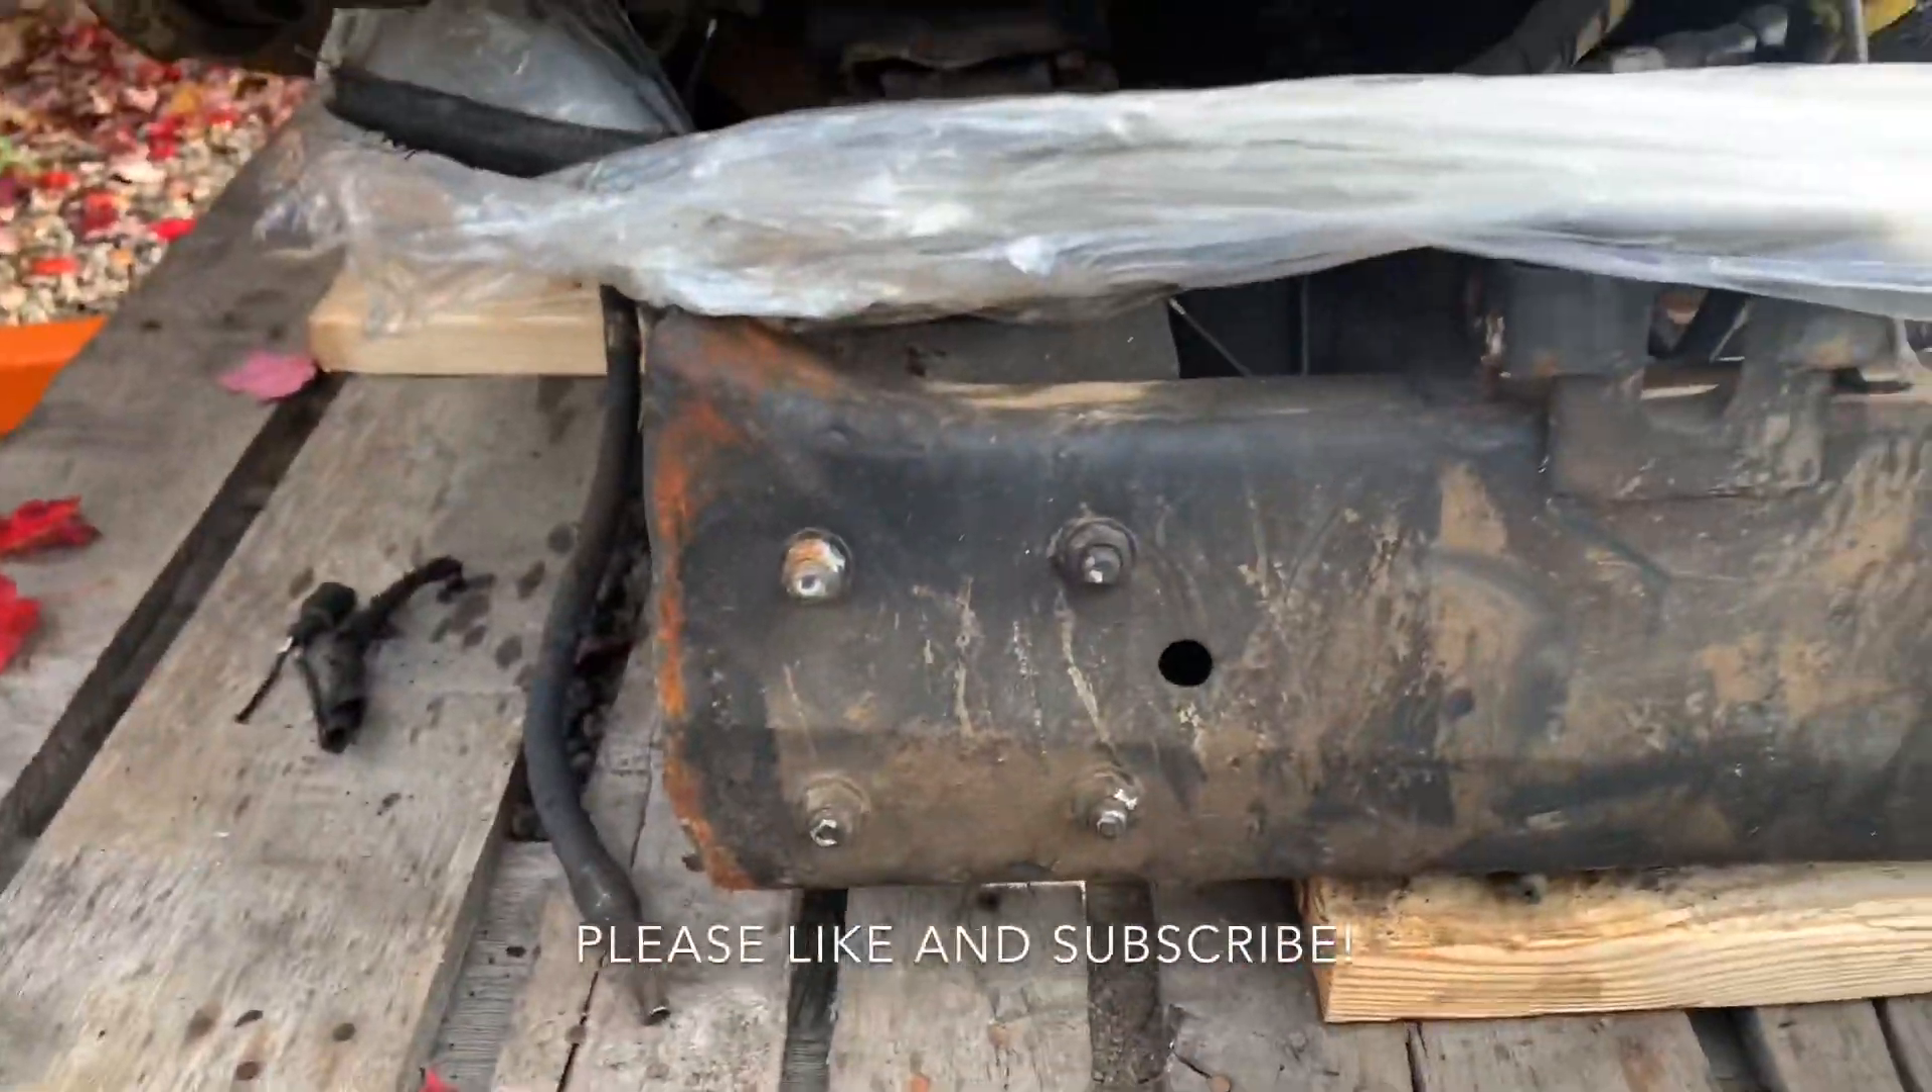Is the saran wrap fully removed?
No.